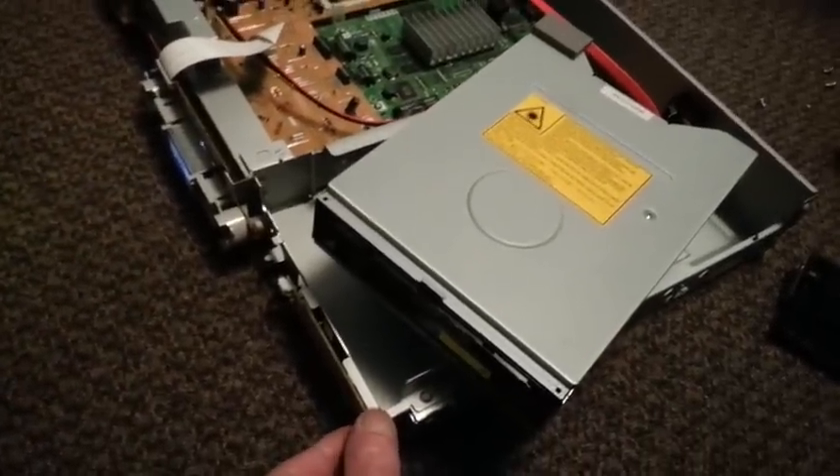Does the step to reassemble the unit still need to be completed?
Yes.